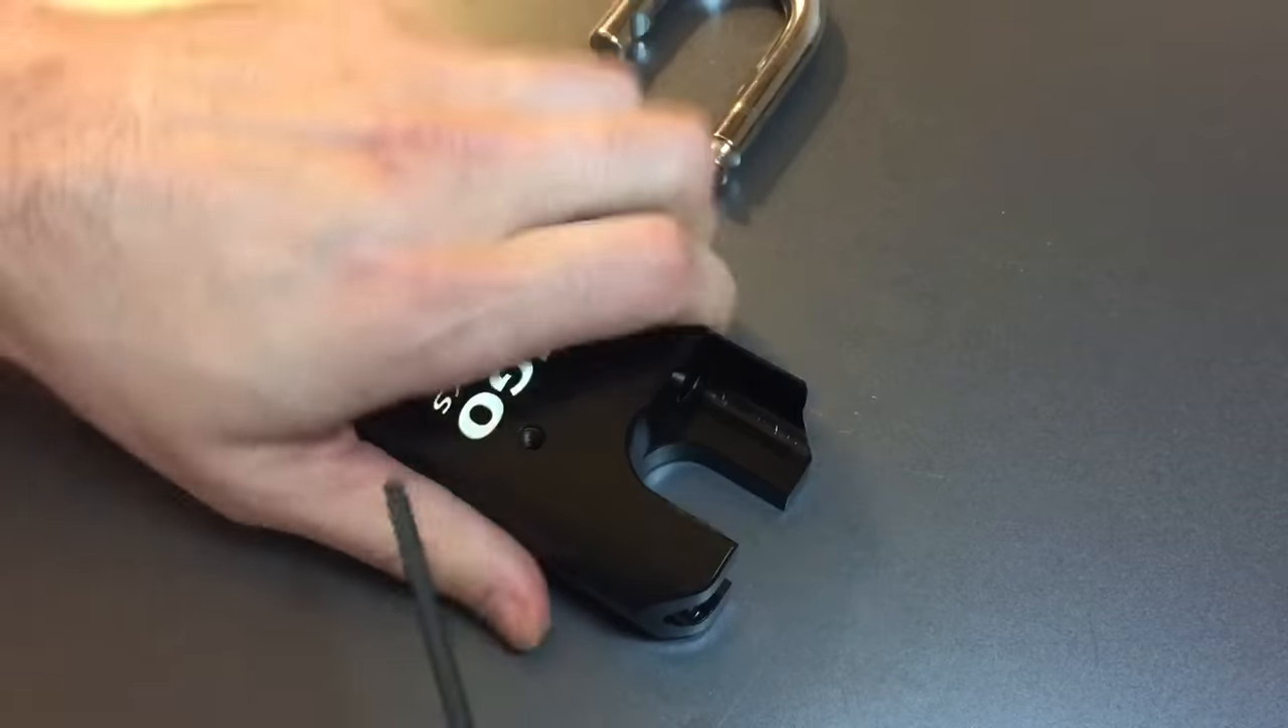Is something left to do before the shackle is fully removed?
No.